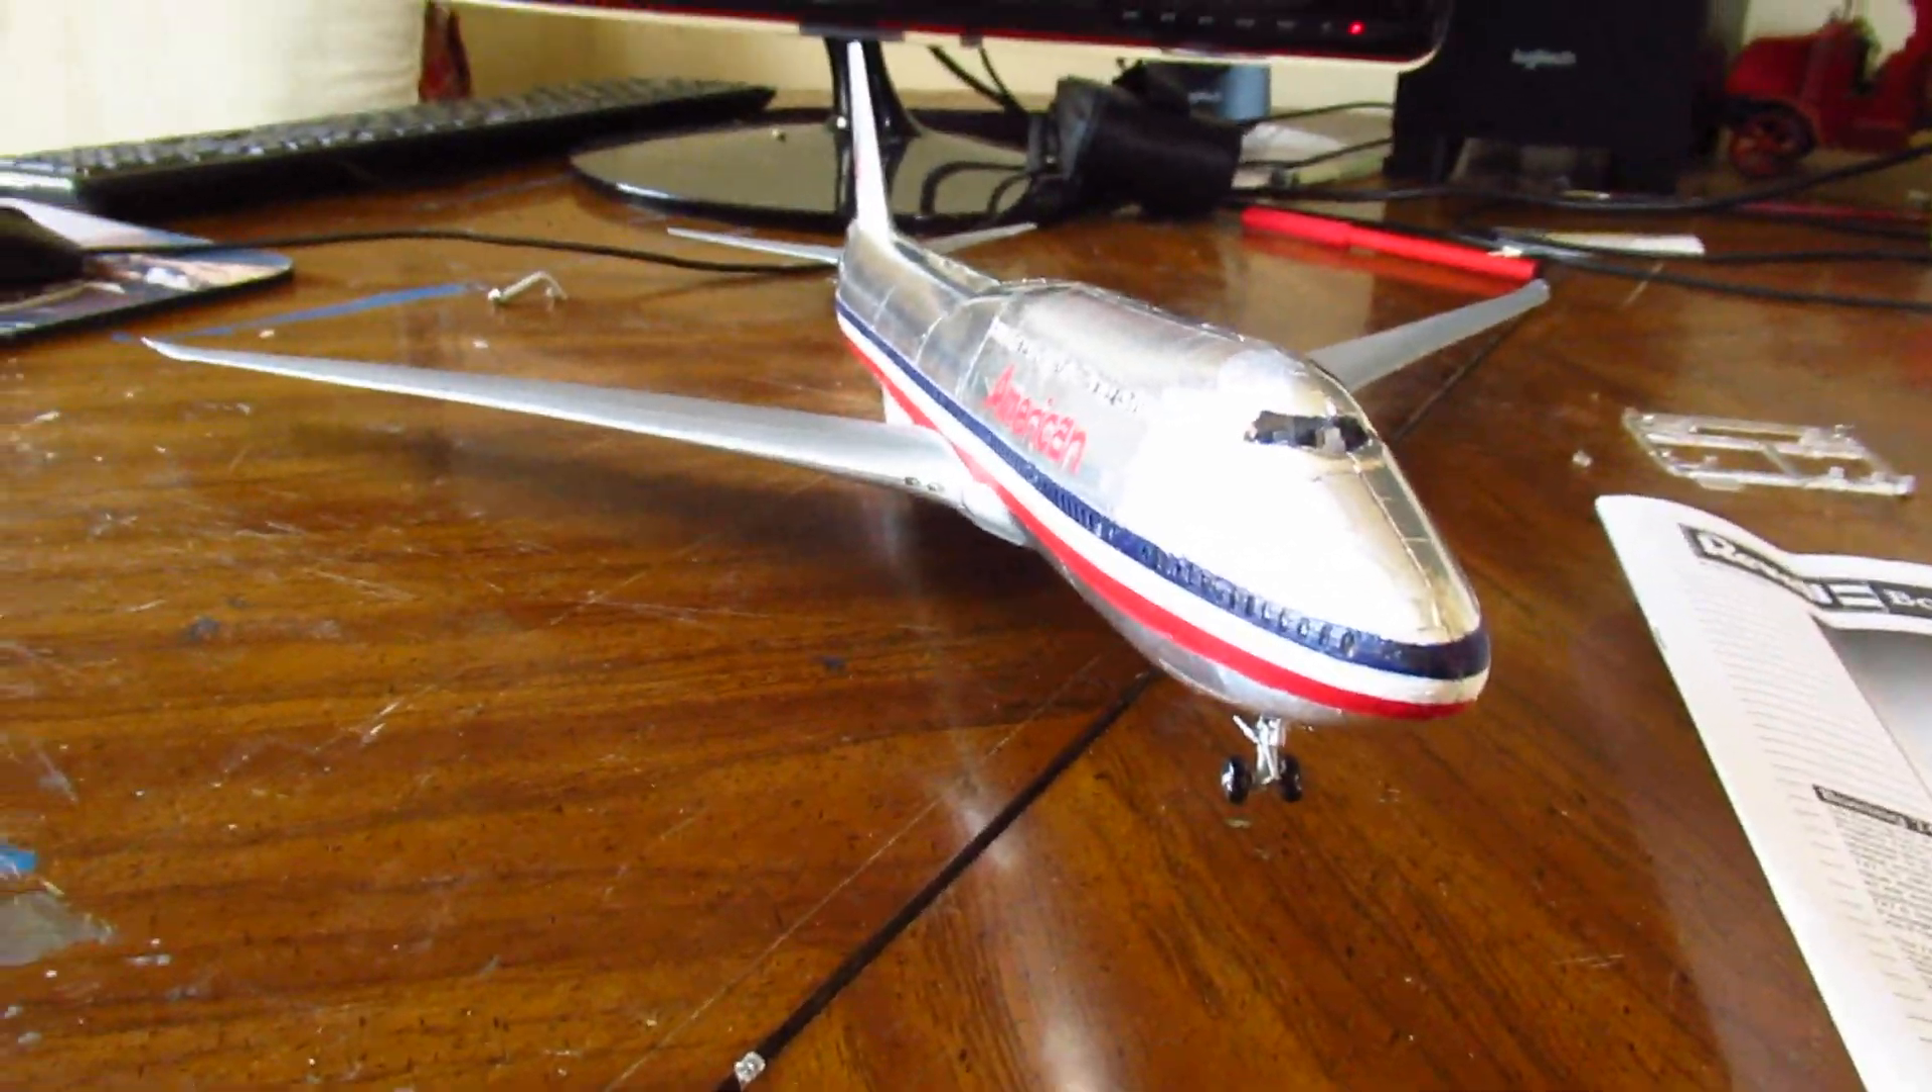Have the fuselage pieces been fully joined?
Yes.